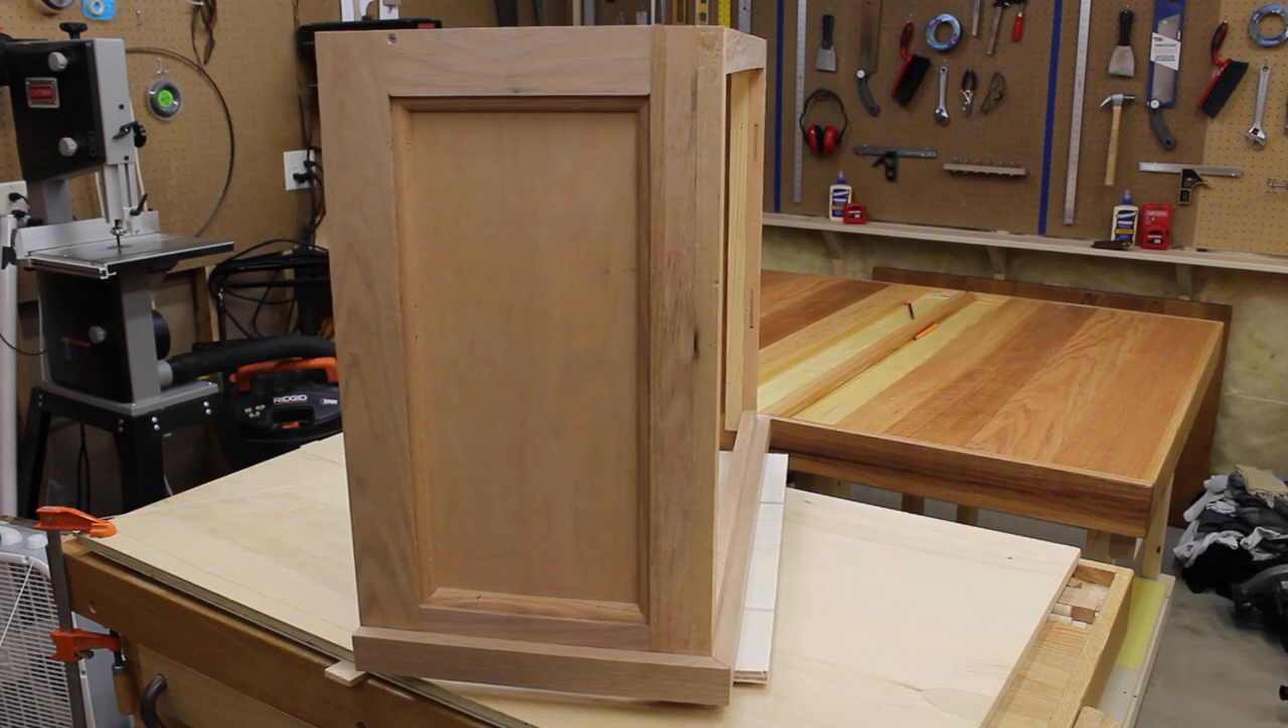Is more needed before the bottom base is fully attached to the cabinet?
No.